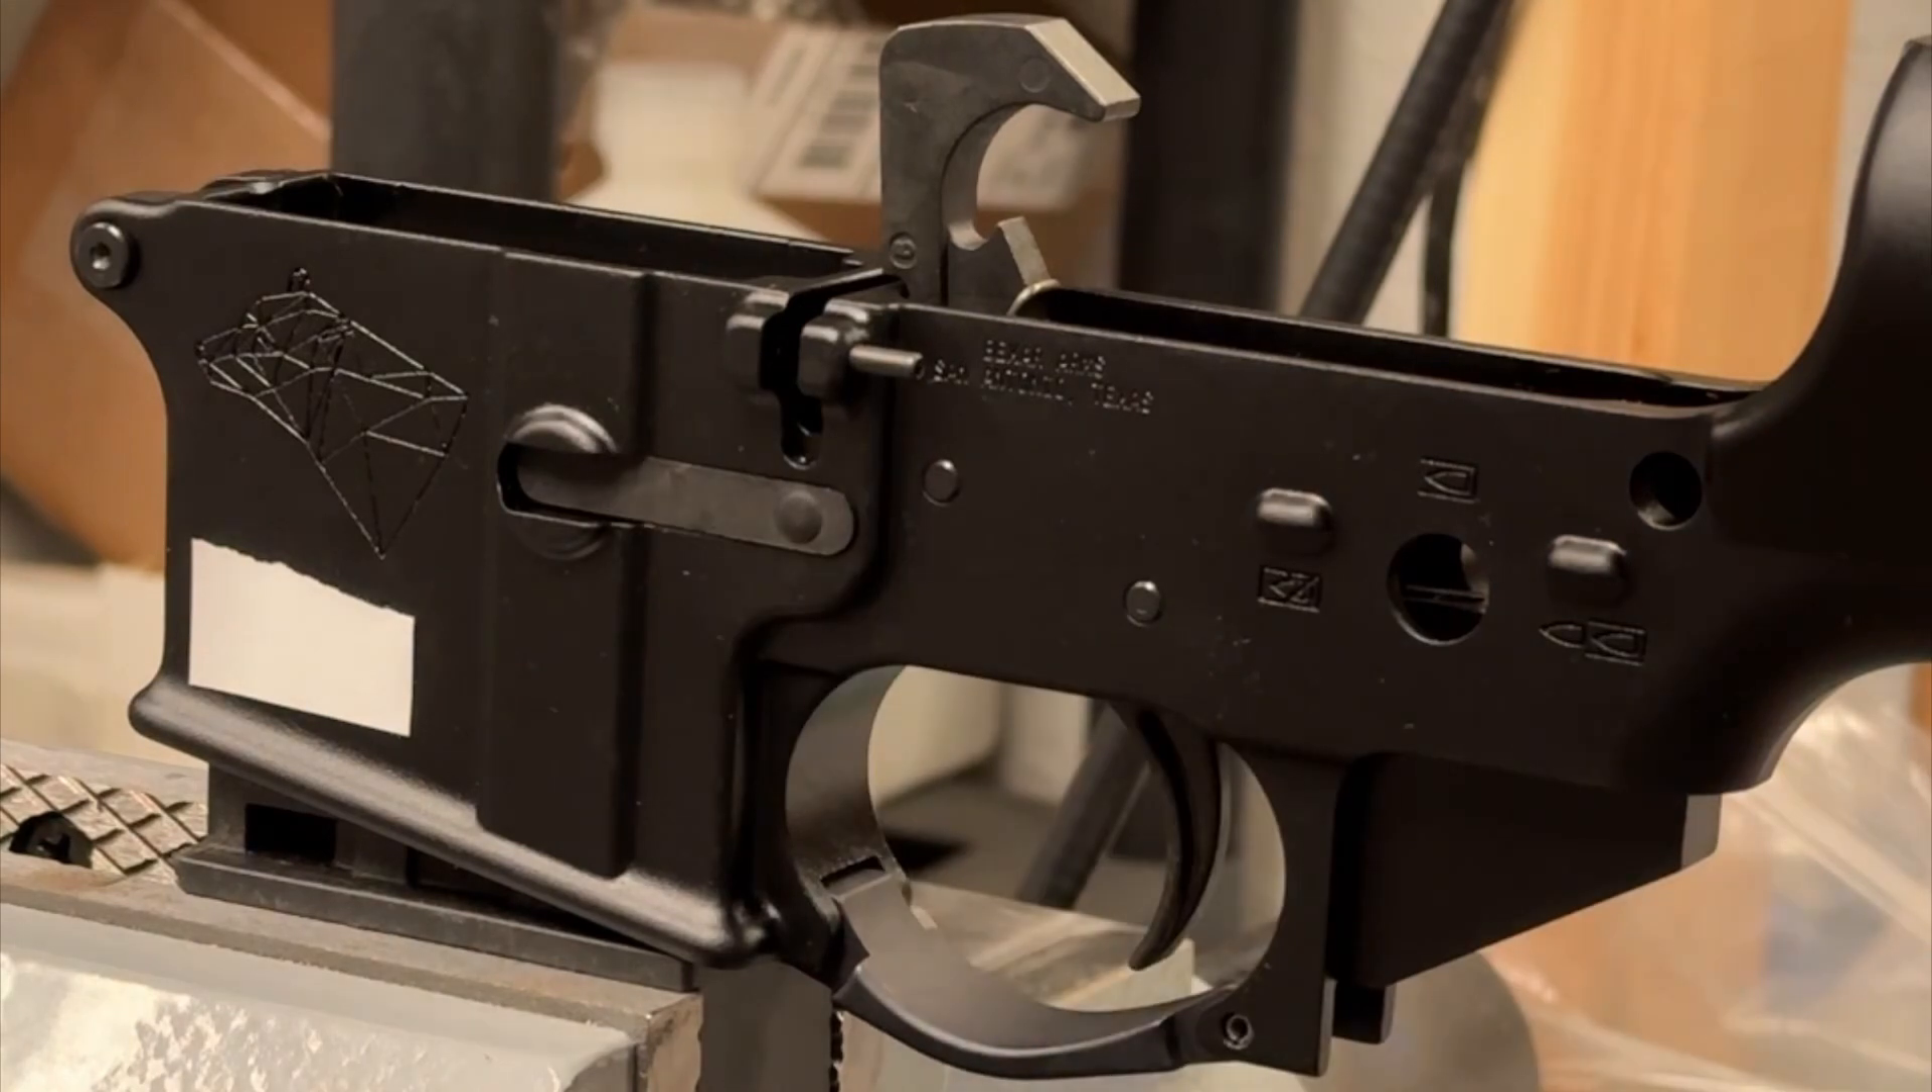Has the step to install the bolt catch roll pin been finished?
No.